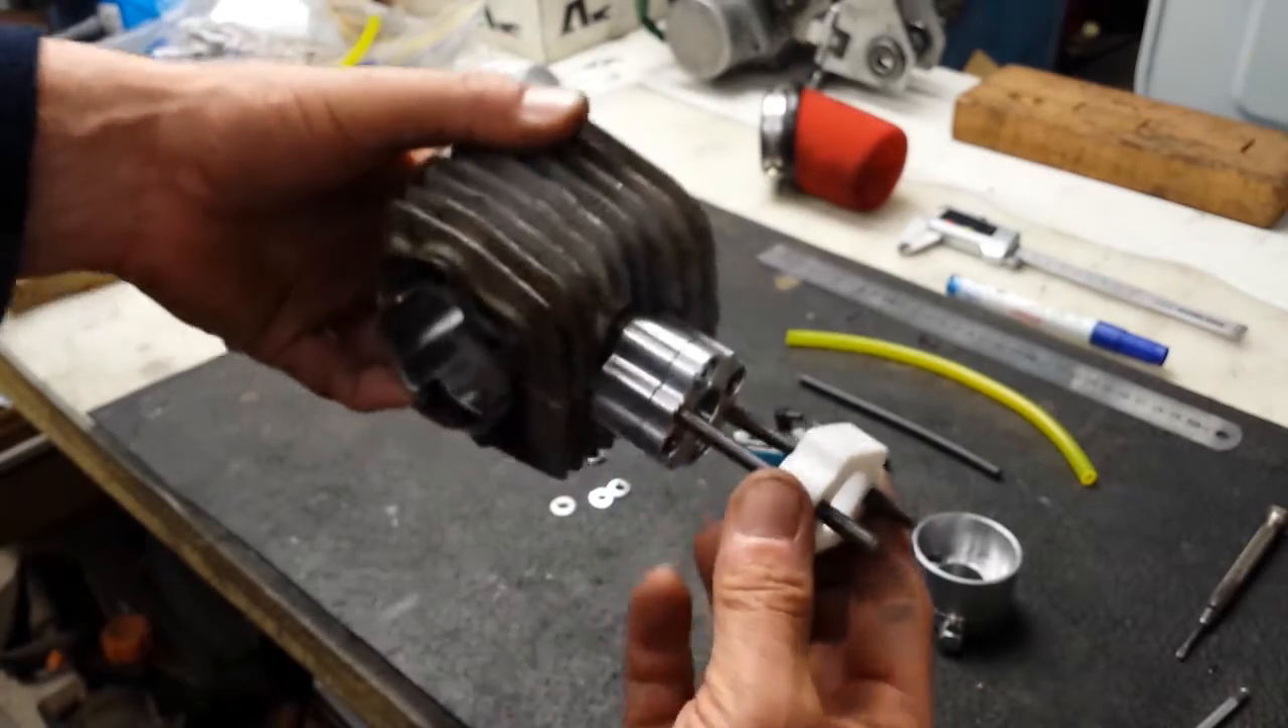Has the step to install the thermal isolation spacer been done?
No.